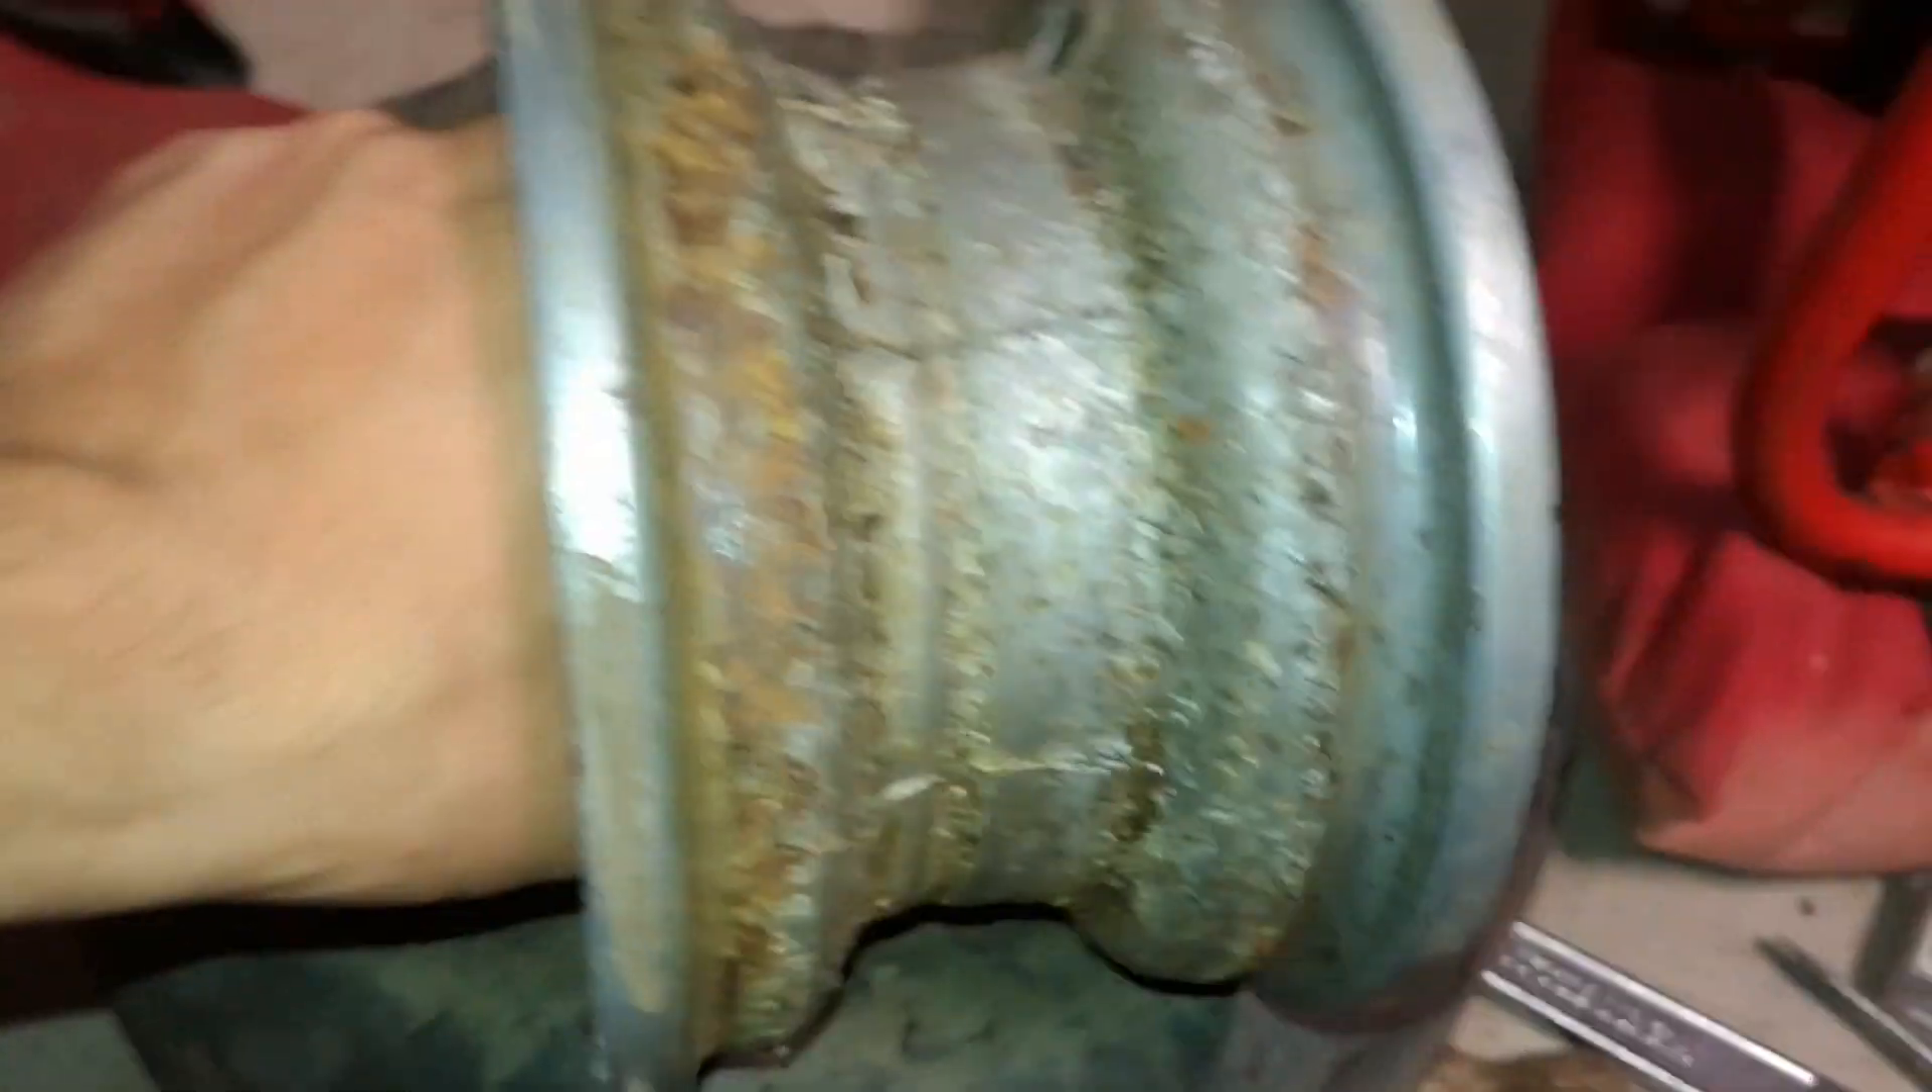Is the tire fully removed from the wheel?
Yes.